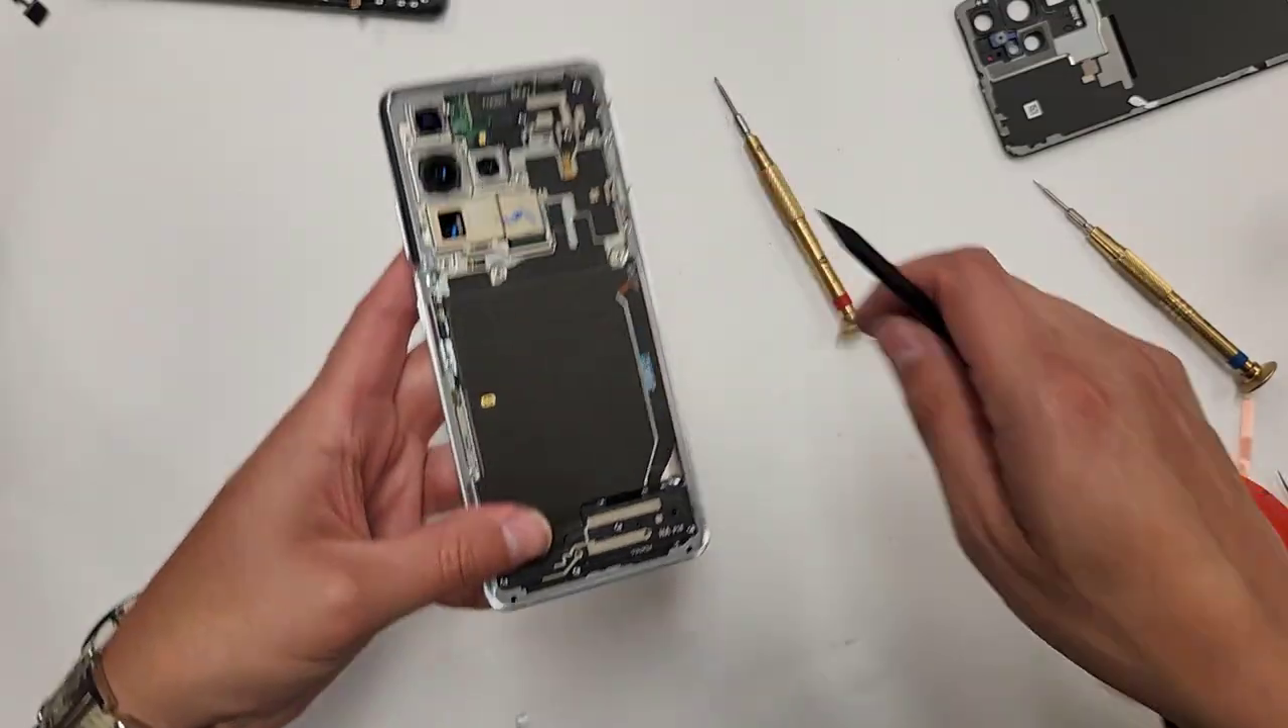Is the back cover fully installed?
No.